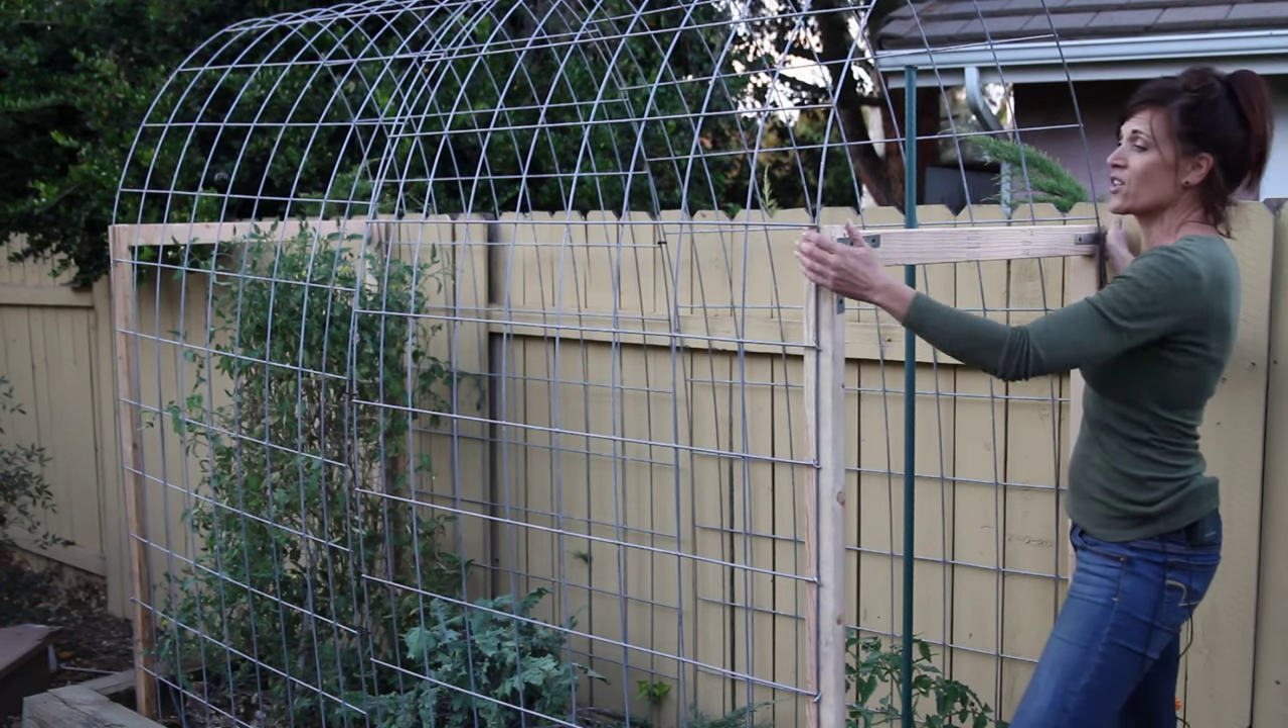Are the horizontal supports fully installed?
Yes.